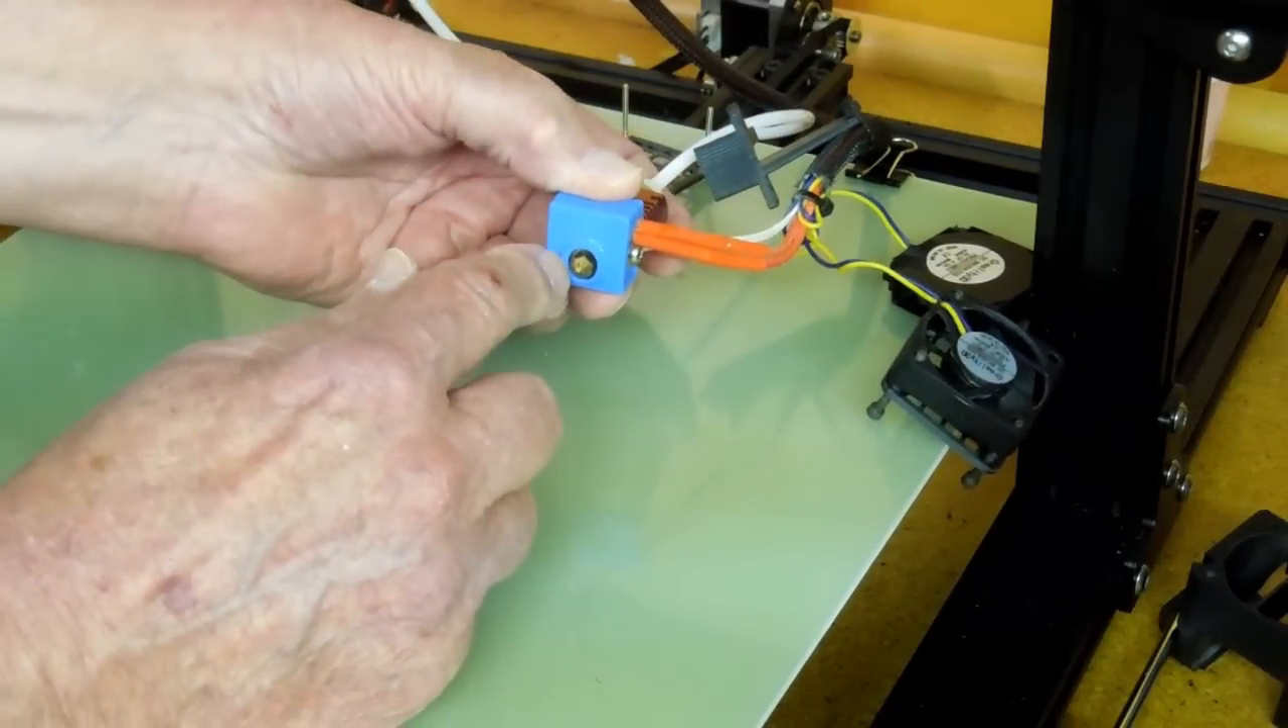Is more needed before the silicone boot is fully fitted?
No.